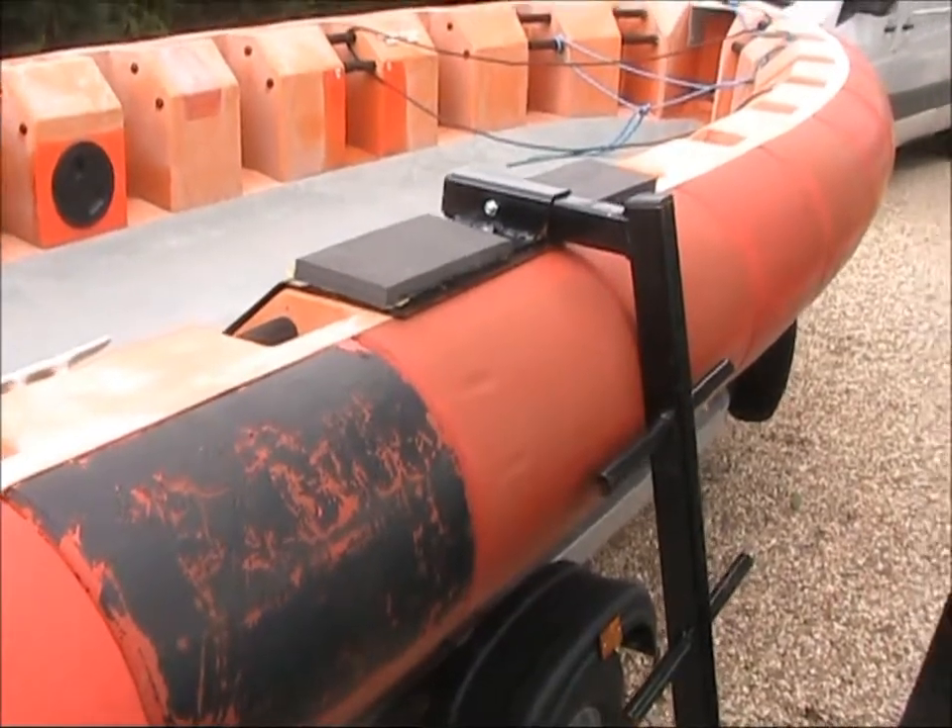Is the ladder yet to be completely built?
No.